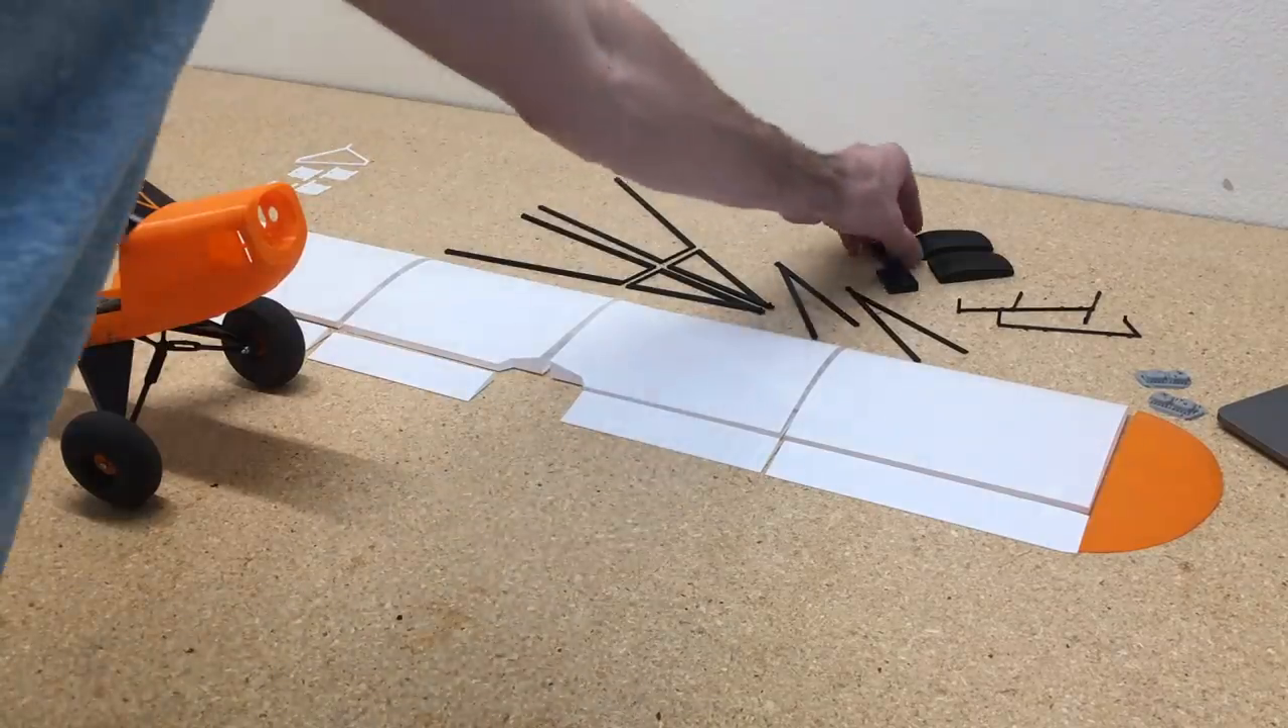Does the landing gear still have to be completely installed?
No.